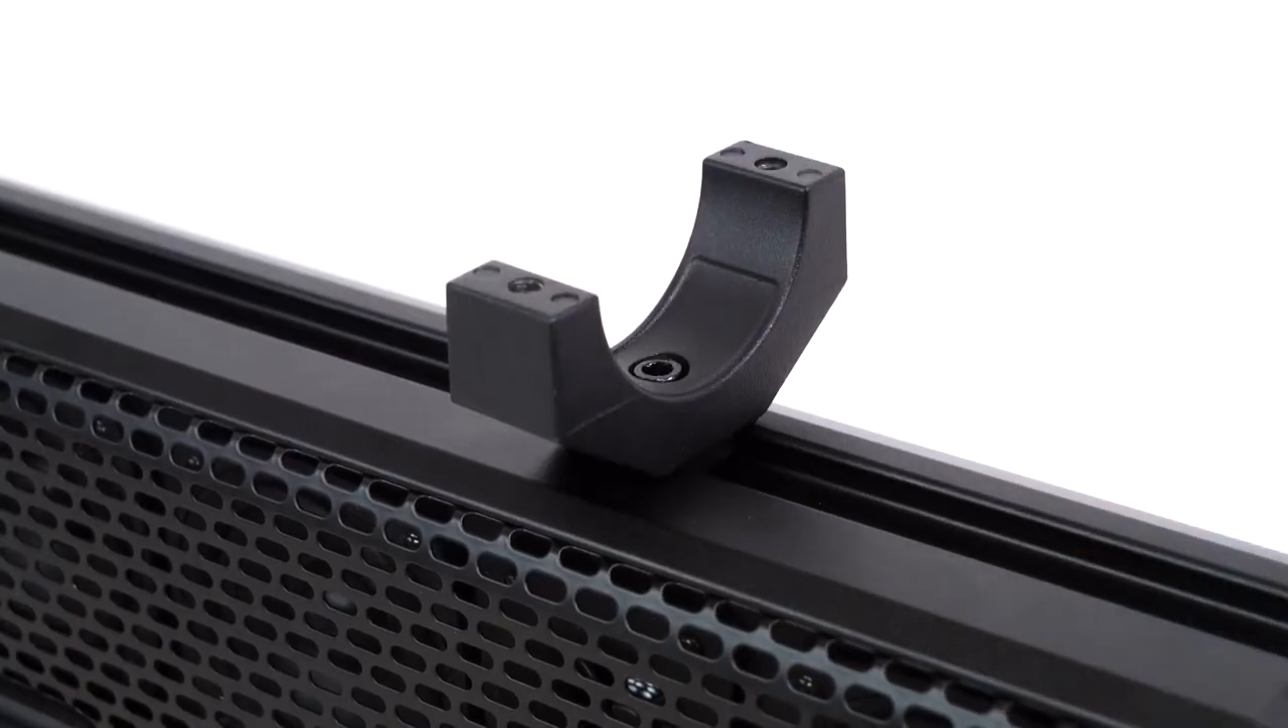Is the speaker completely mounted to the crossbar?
No.